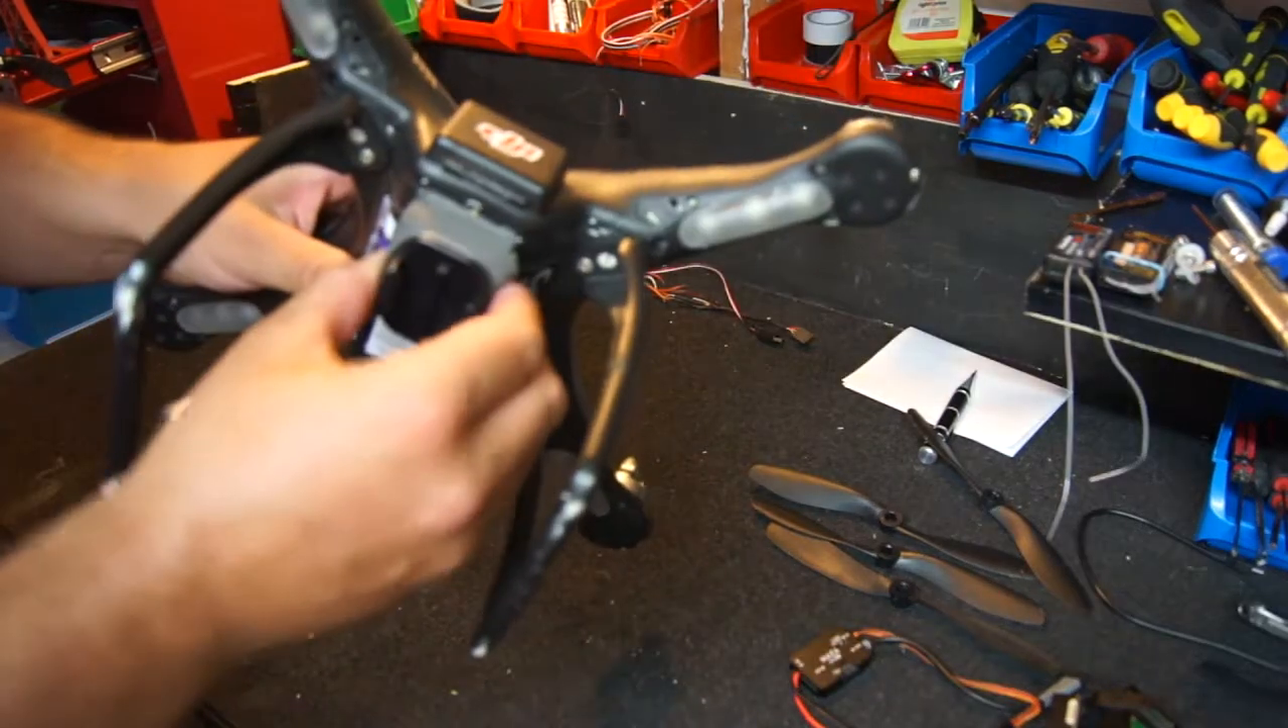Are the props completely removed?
Yes.